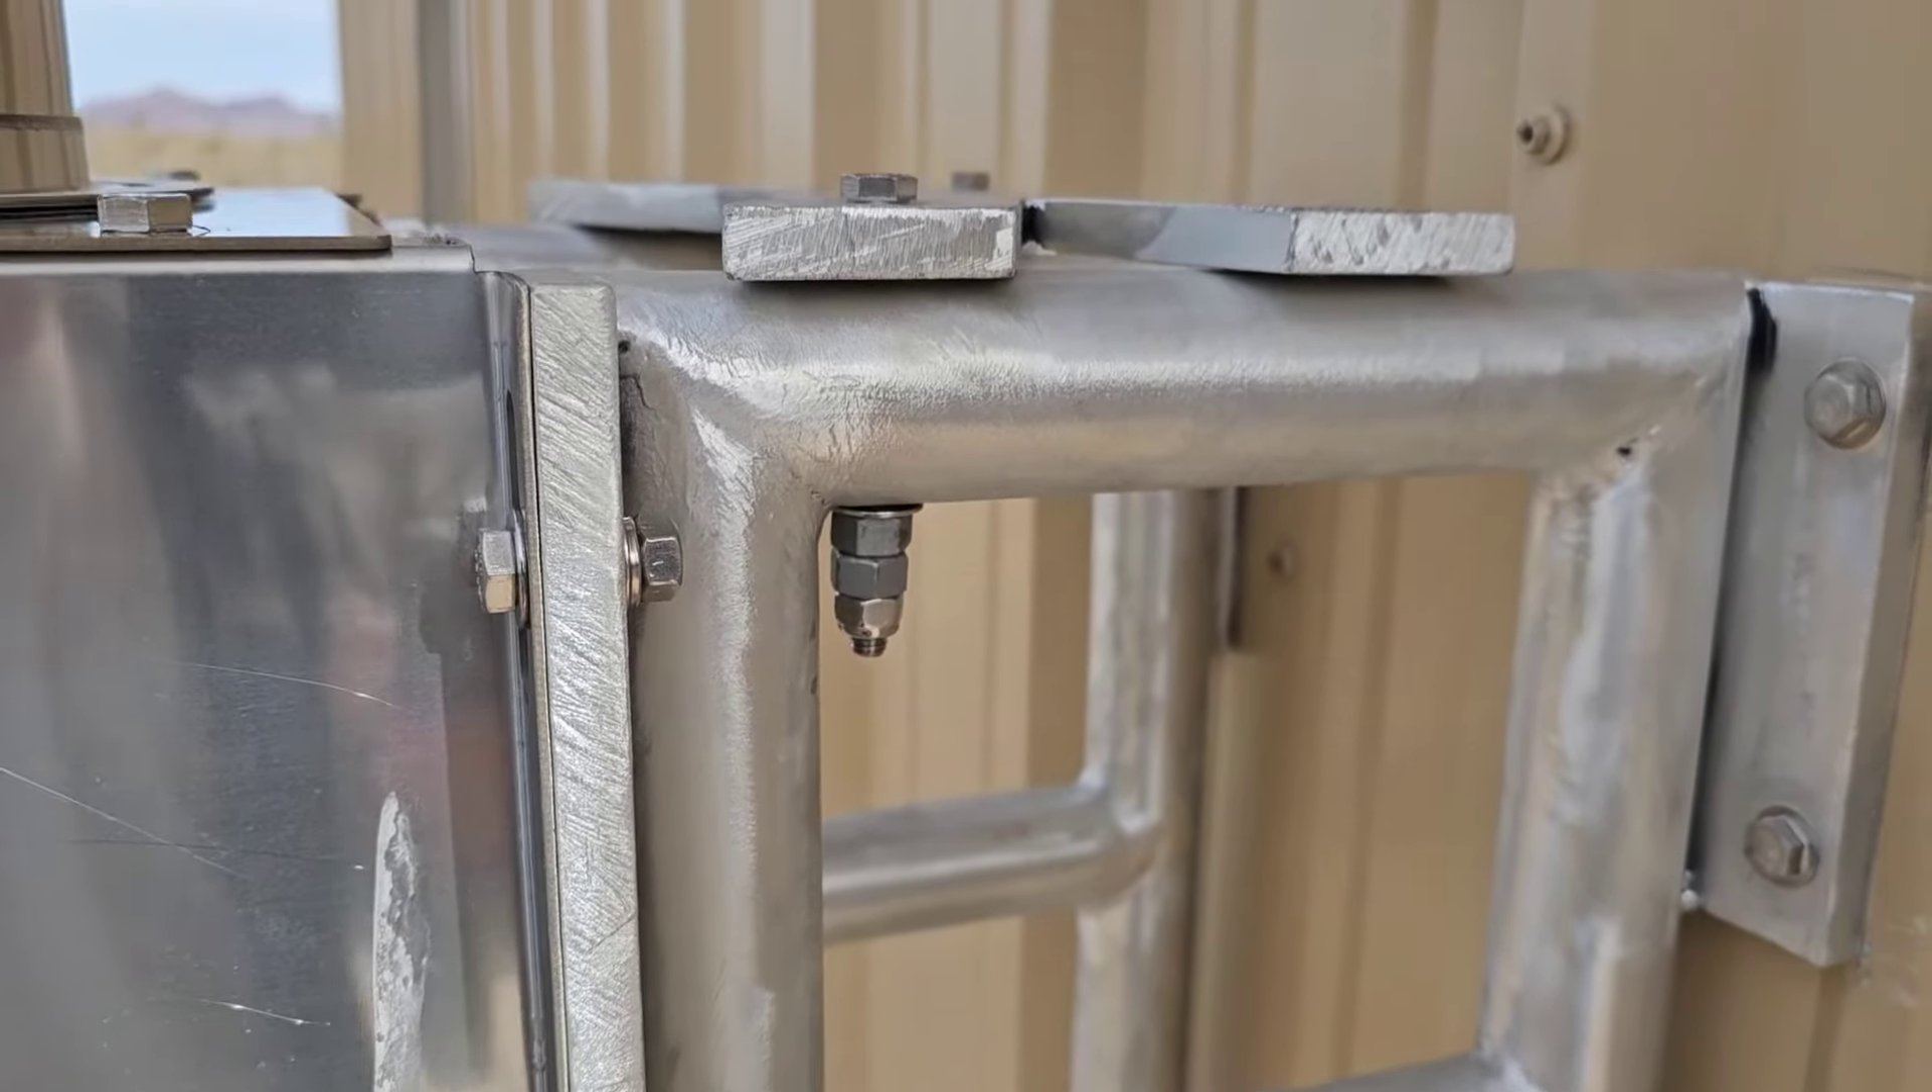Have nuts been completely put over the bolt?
Yes.